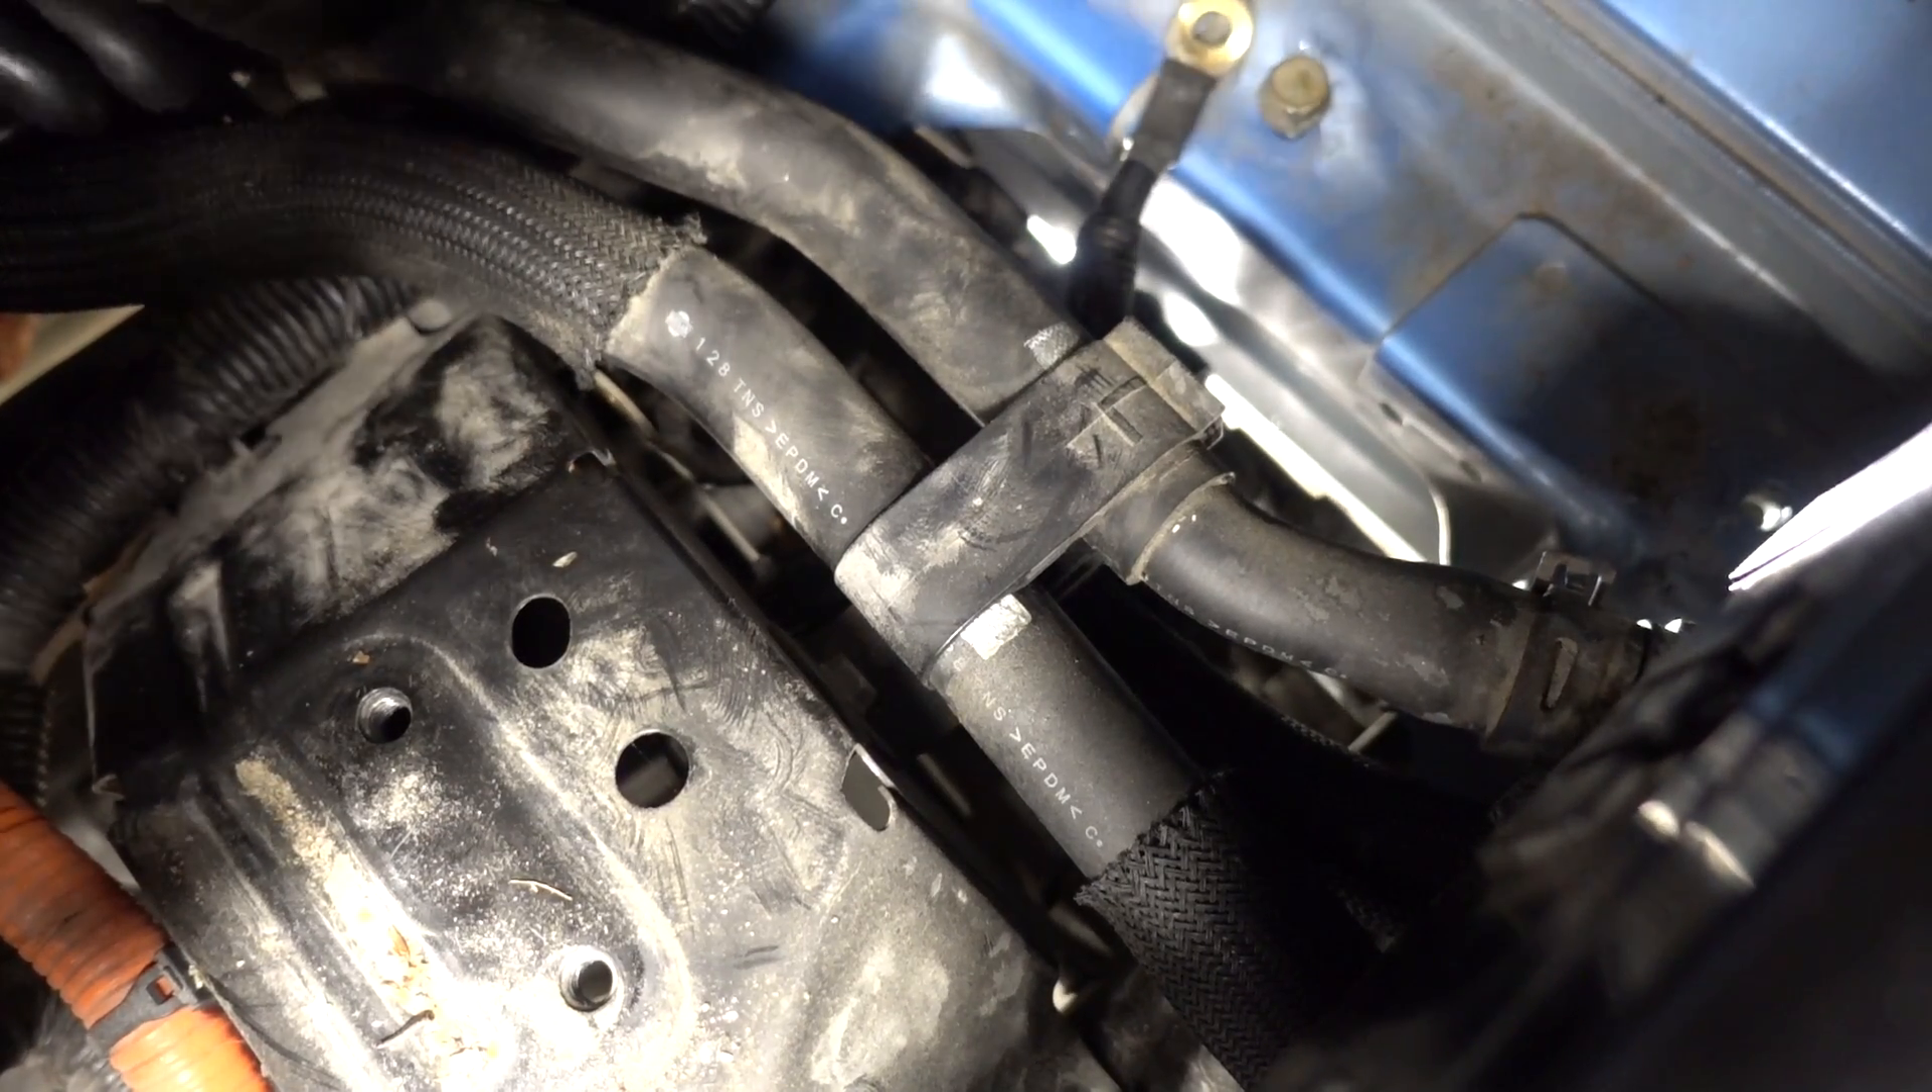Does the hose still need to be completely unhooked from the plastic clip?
Yes.